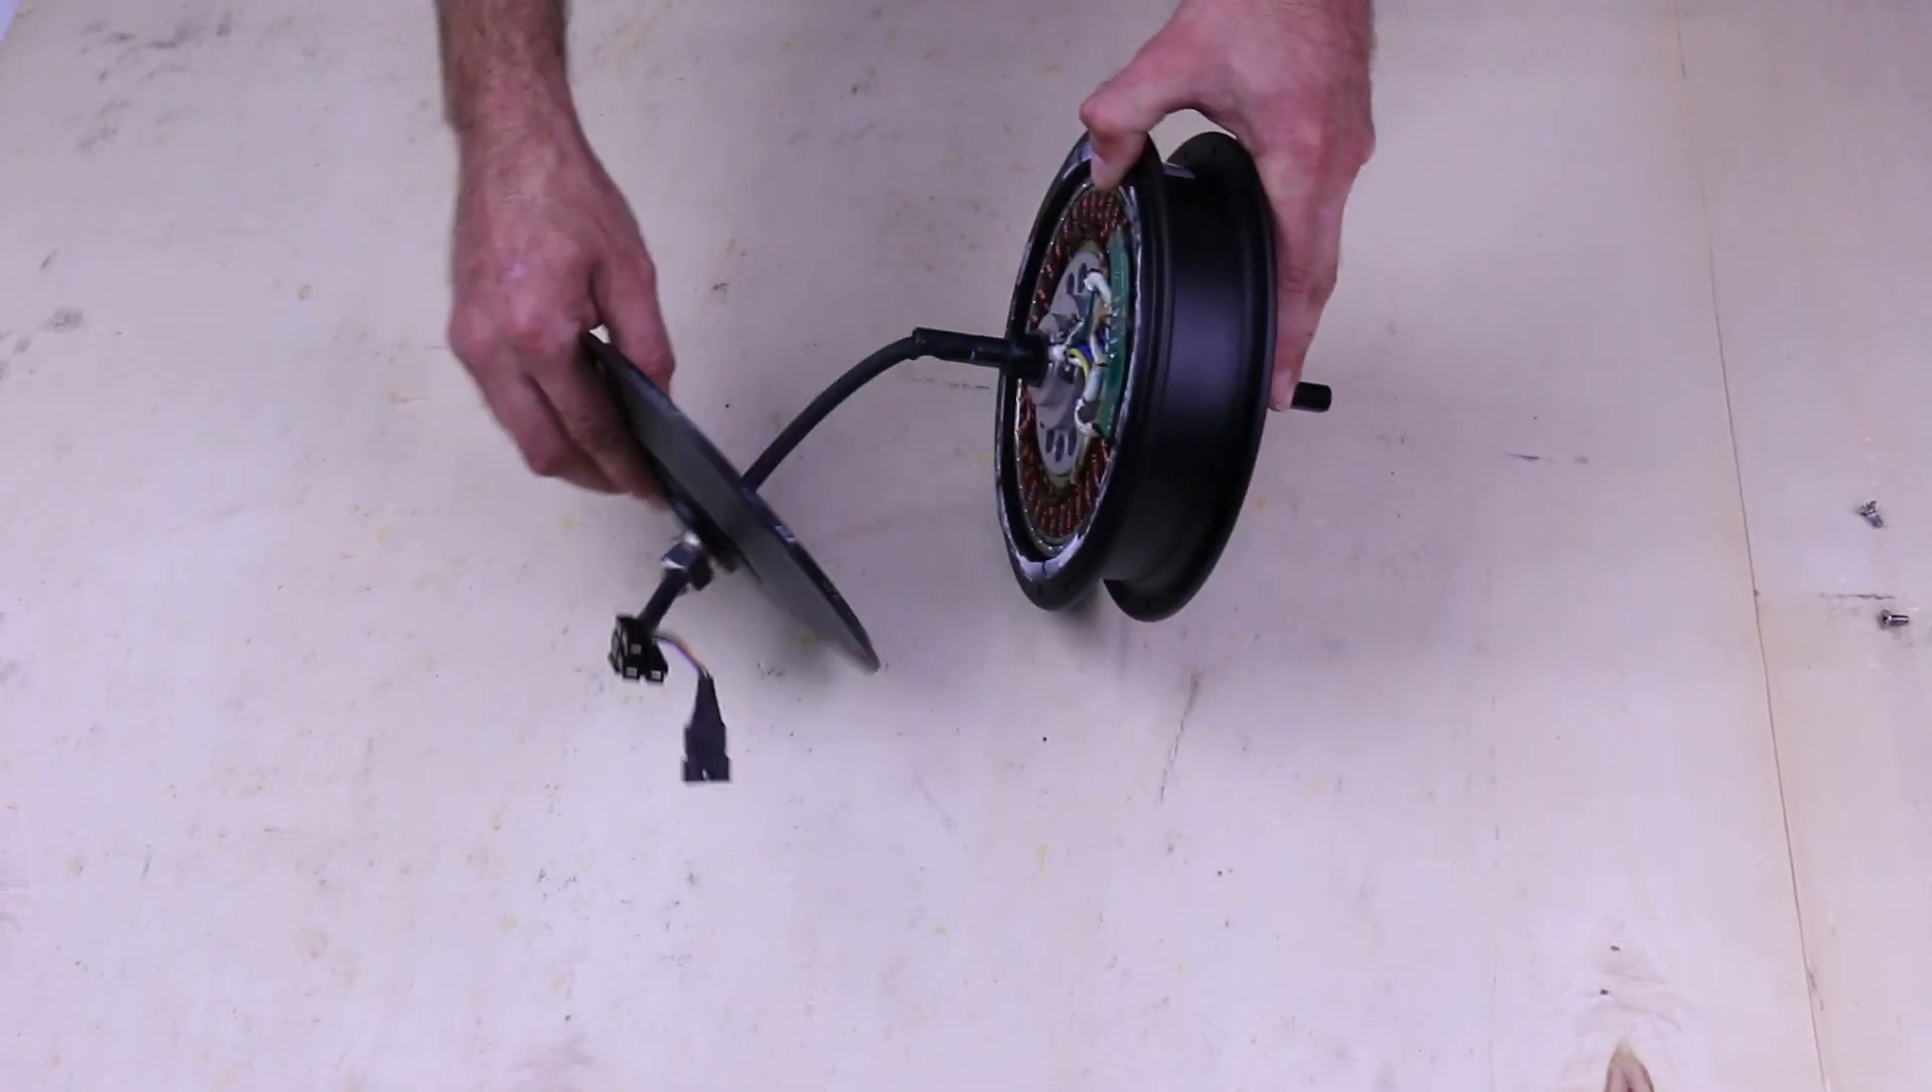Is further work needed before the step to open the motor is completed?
No.